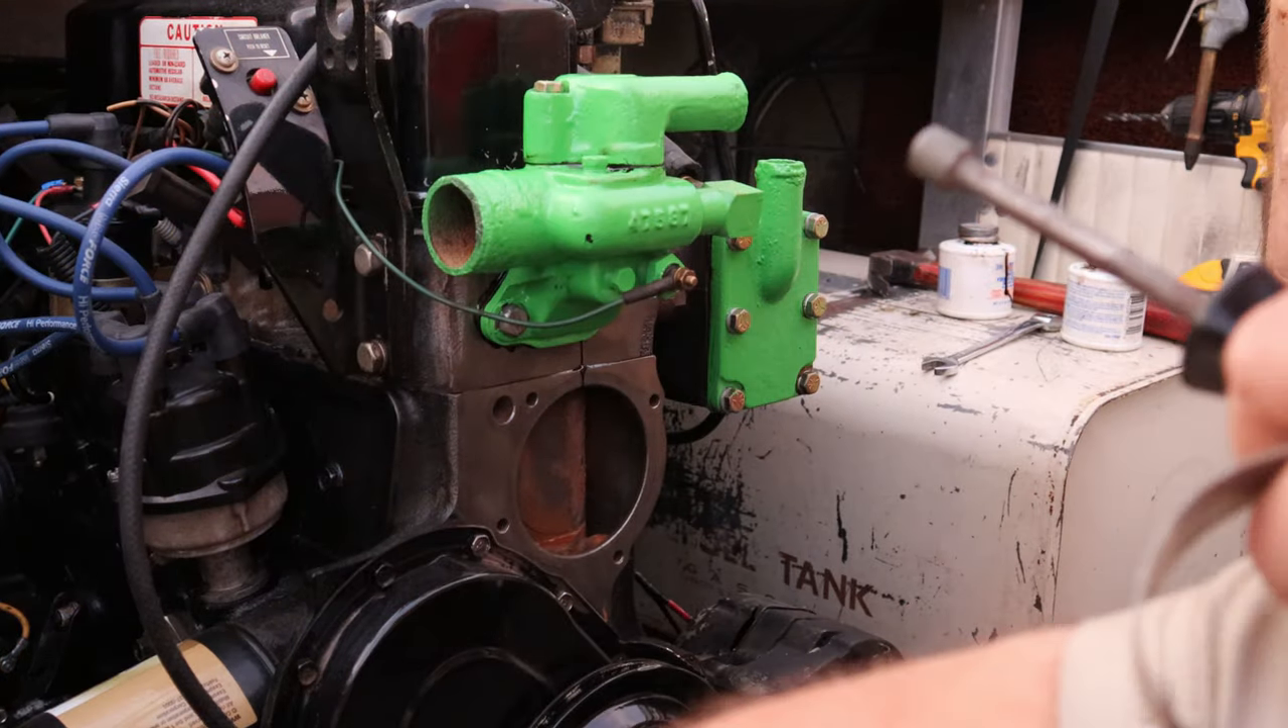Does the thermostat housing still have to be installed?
No.